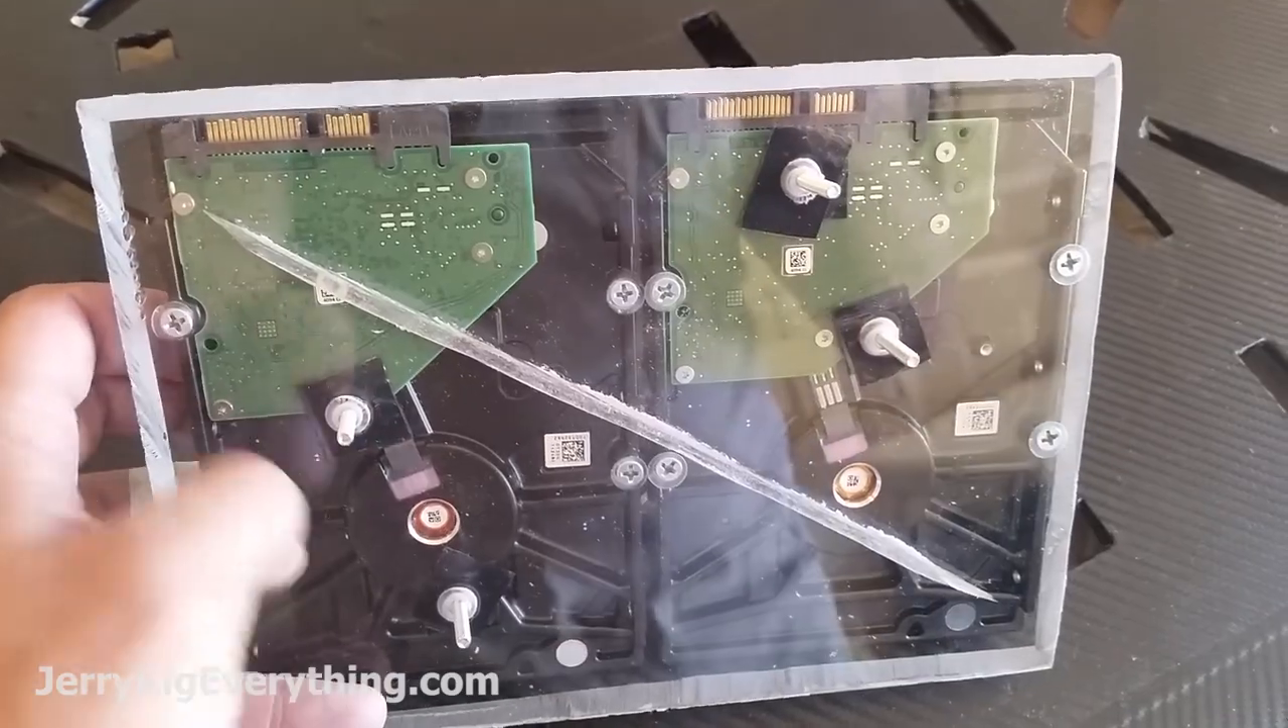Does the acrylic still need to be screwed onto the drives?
No.